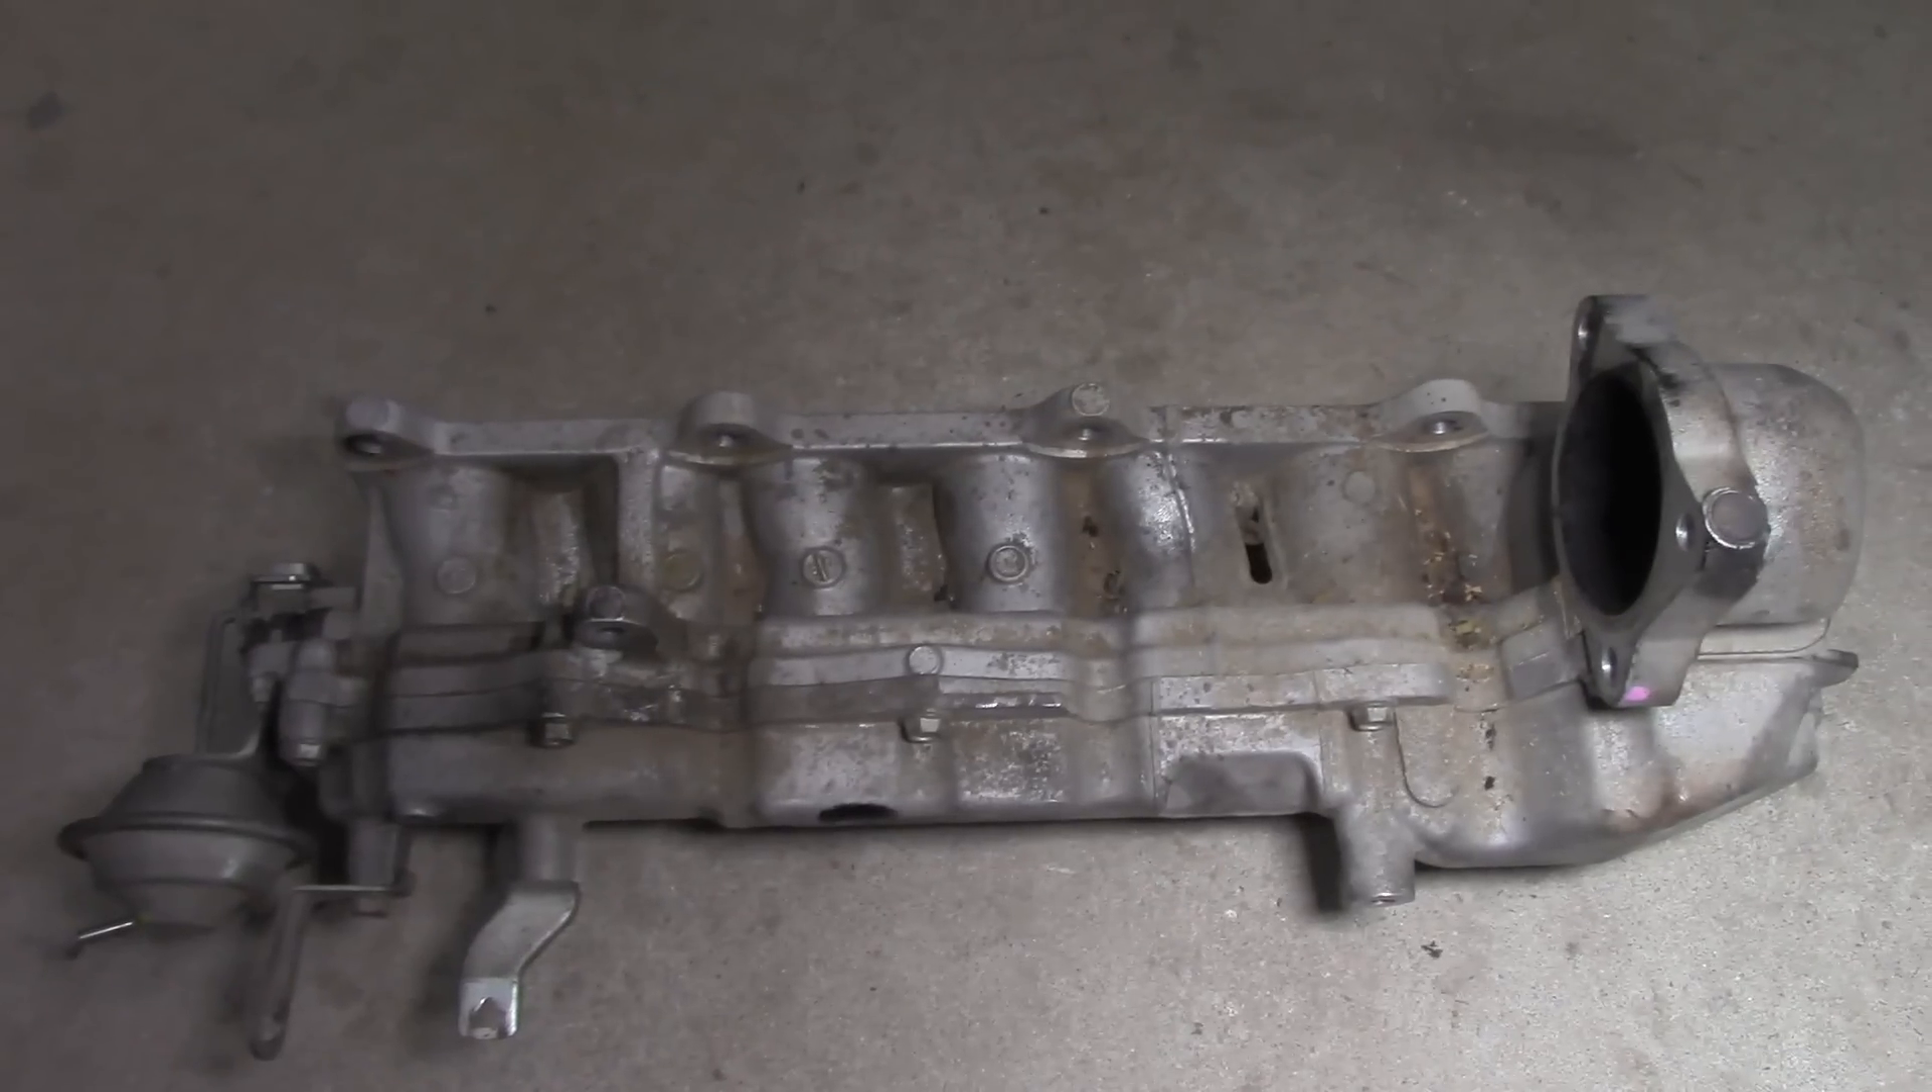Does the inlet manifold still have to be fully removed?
No.